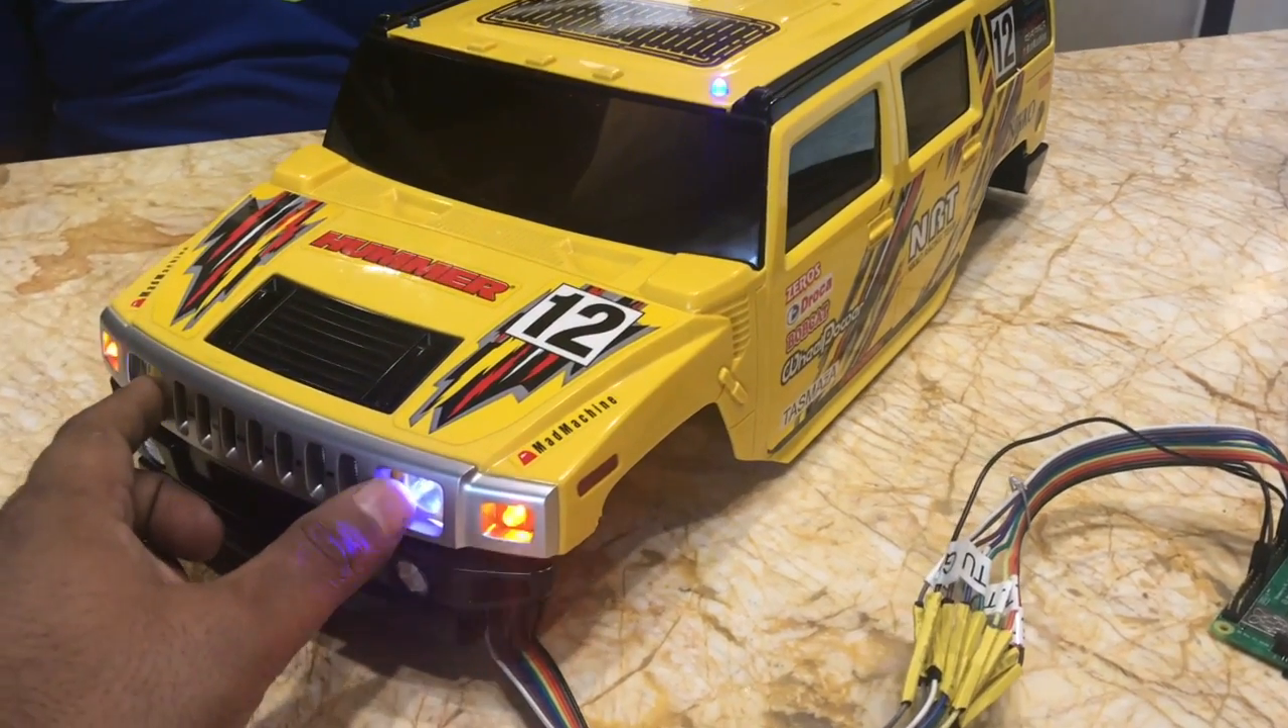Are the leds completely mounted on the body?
Yes.